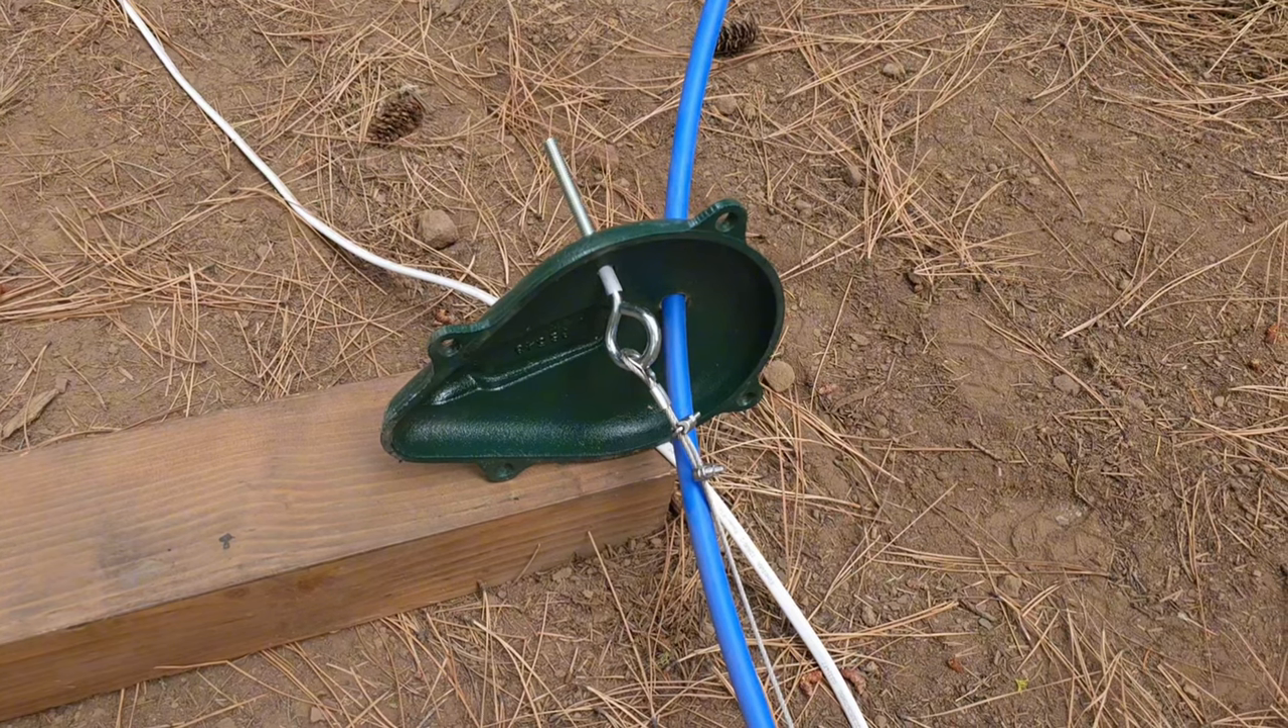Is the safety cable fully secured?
Yes.